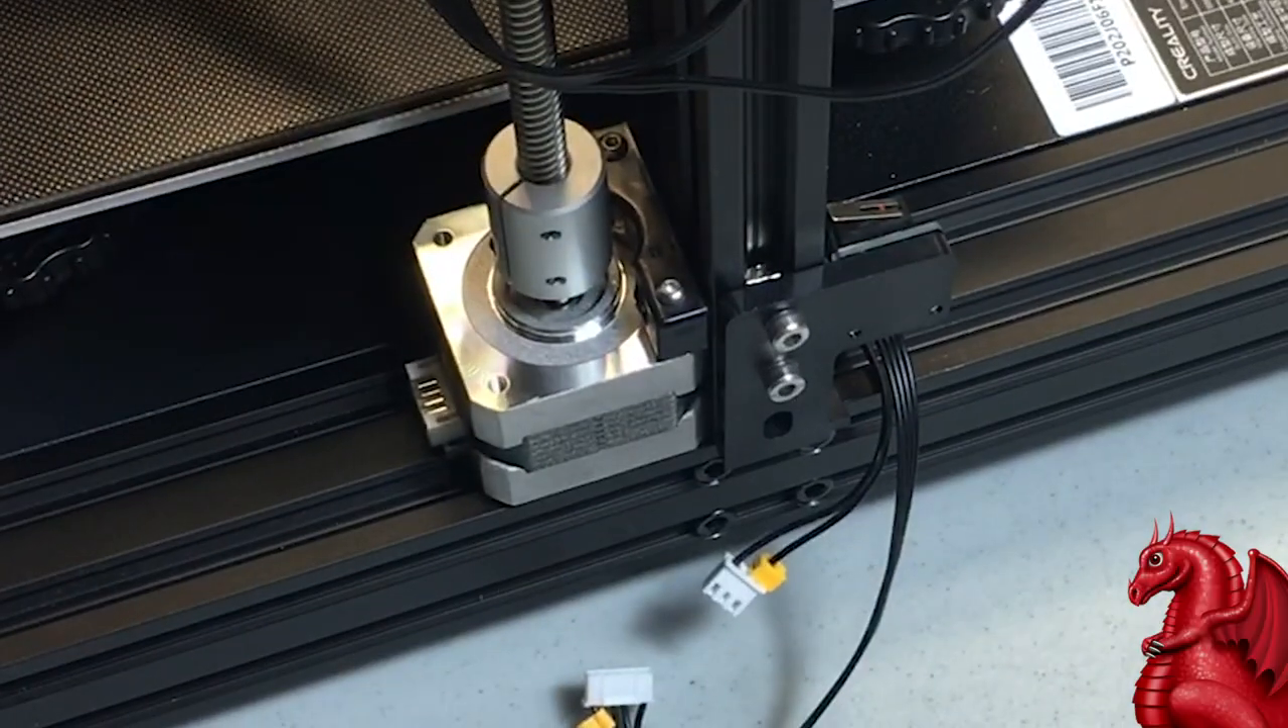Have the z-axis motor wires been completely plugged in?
No.